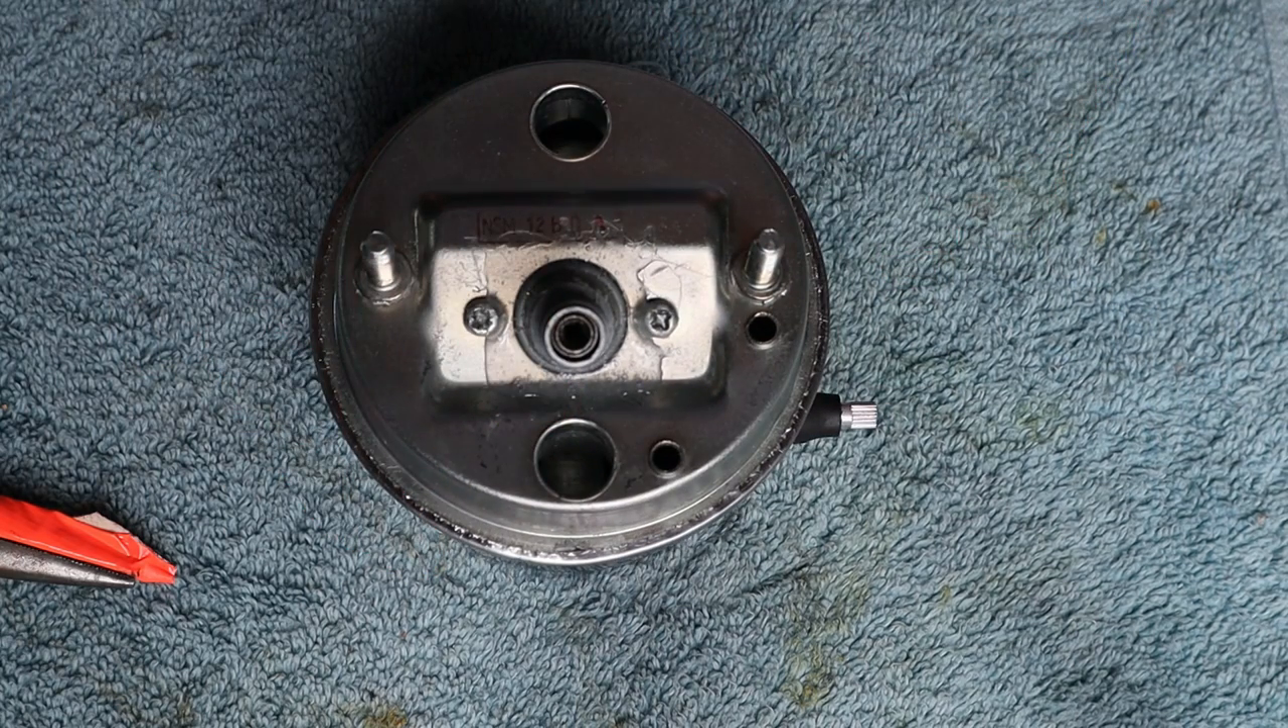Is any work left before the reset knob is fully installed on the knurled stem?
Yes.